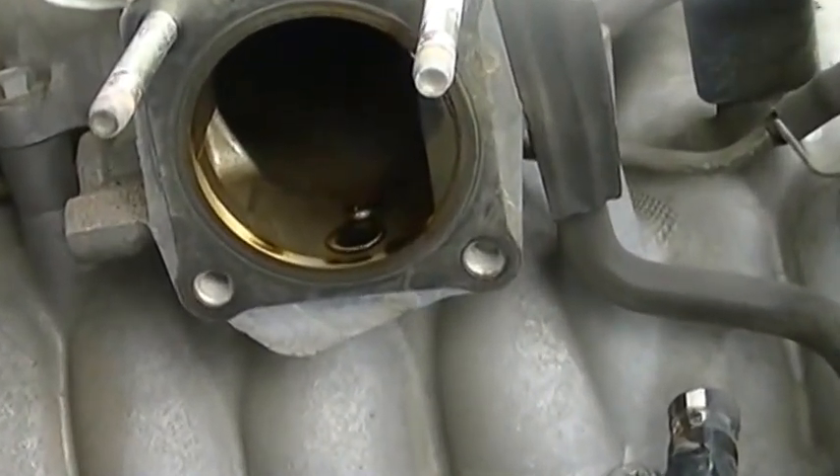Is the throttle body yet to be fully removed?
No.